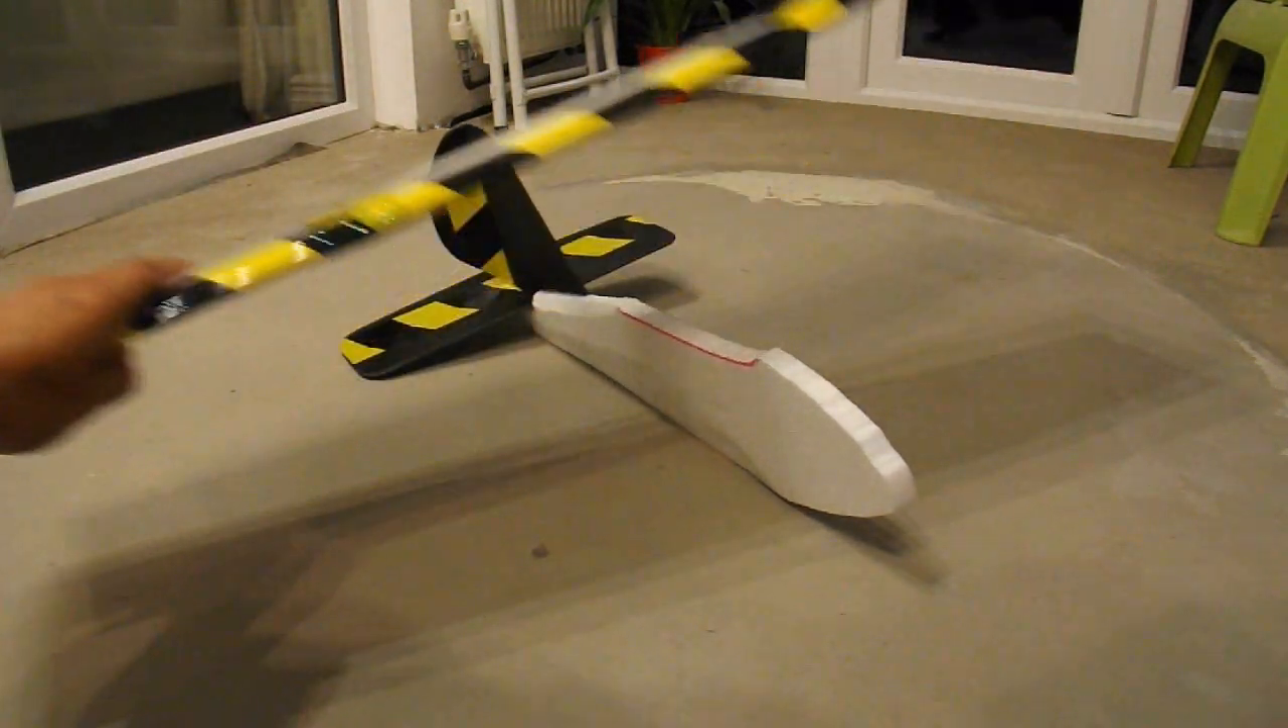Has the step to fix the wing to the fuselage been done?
No.